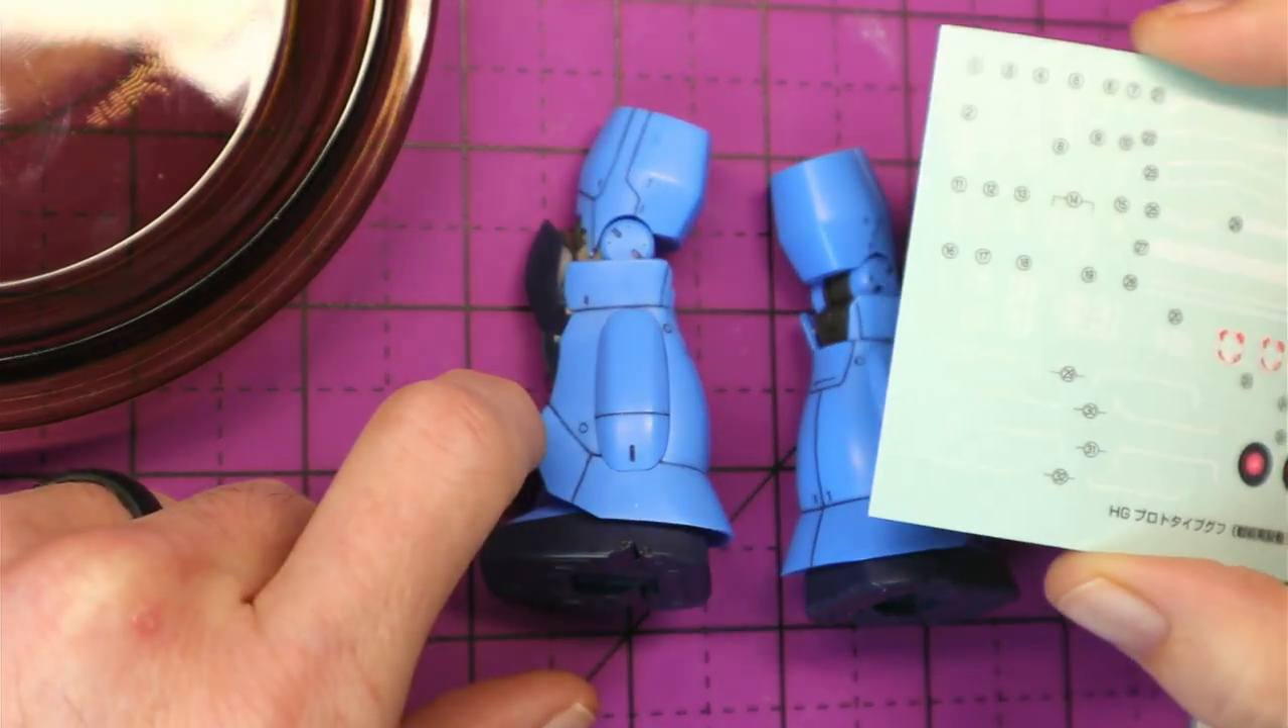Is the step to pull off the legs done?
Yes.